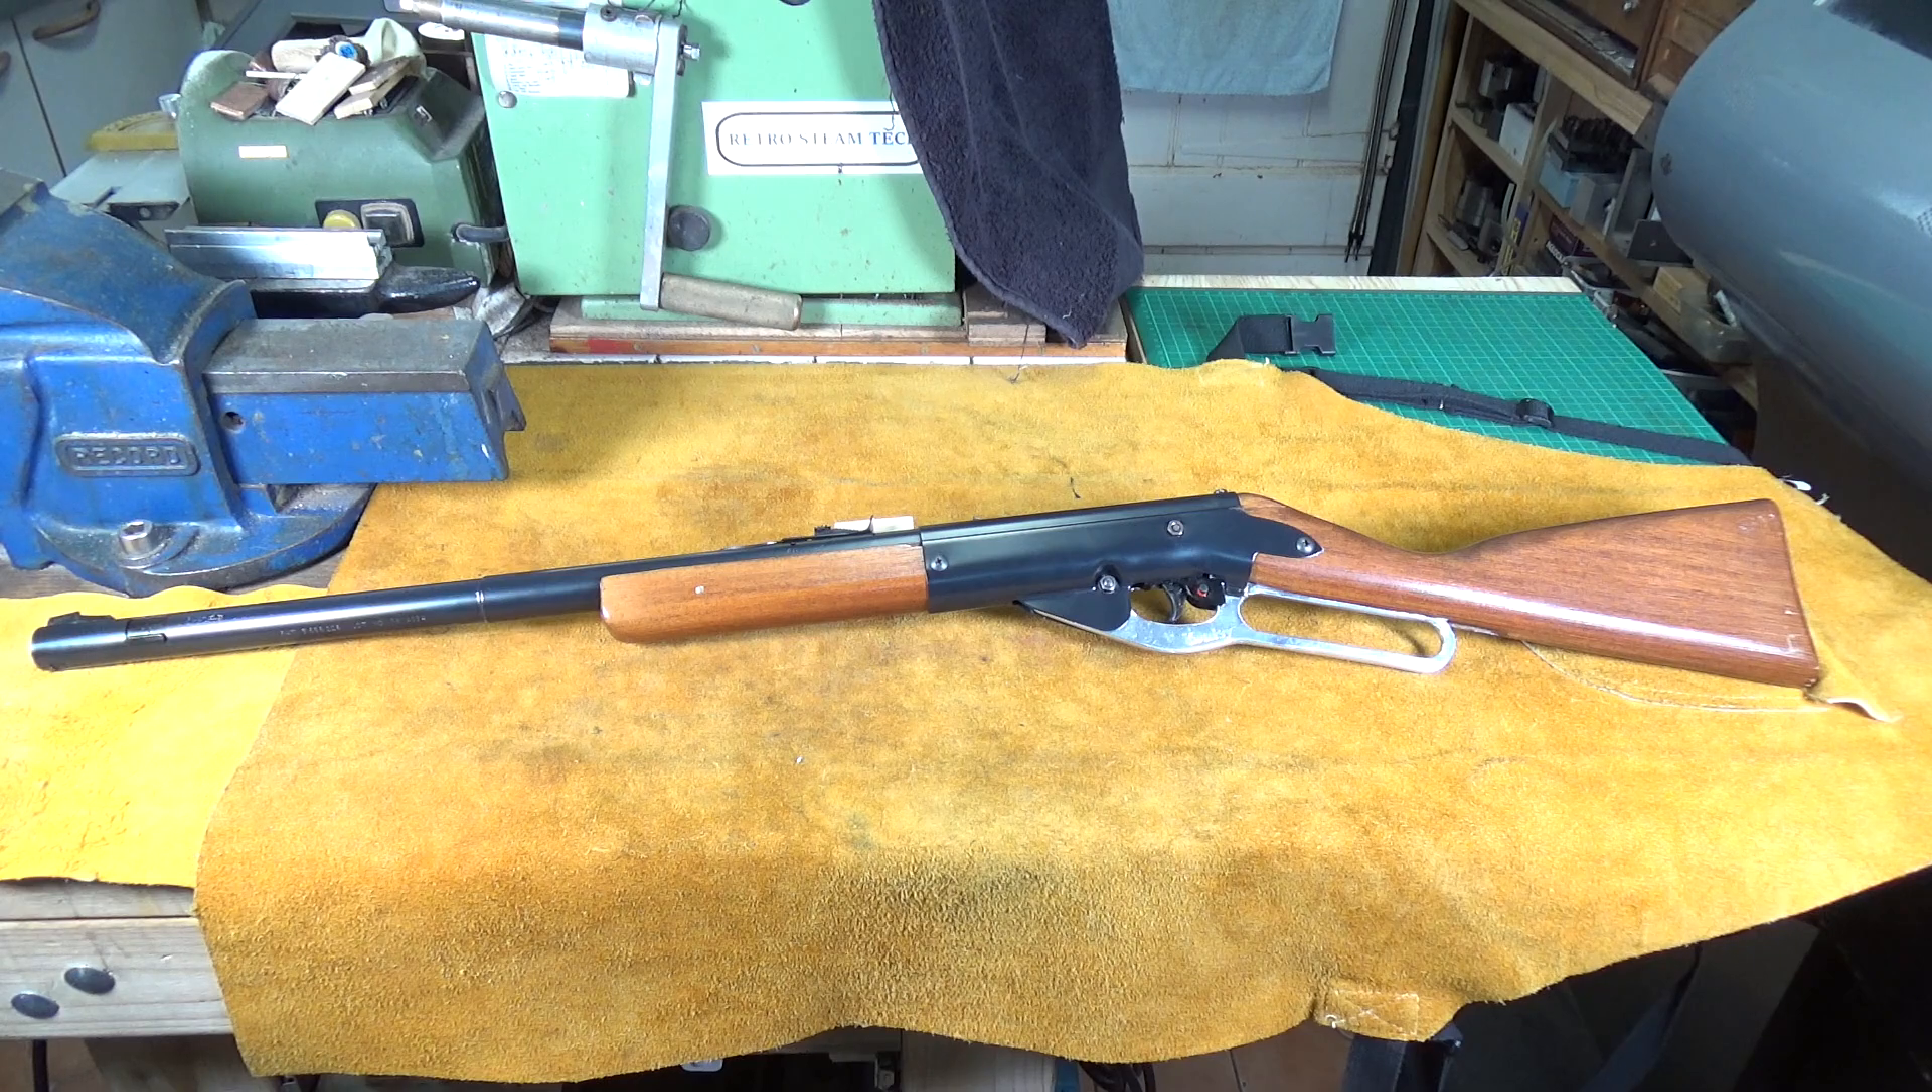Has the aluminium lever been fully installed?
Yes.